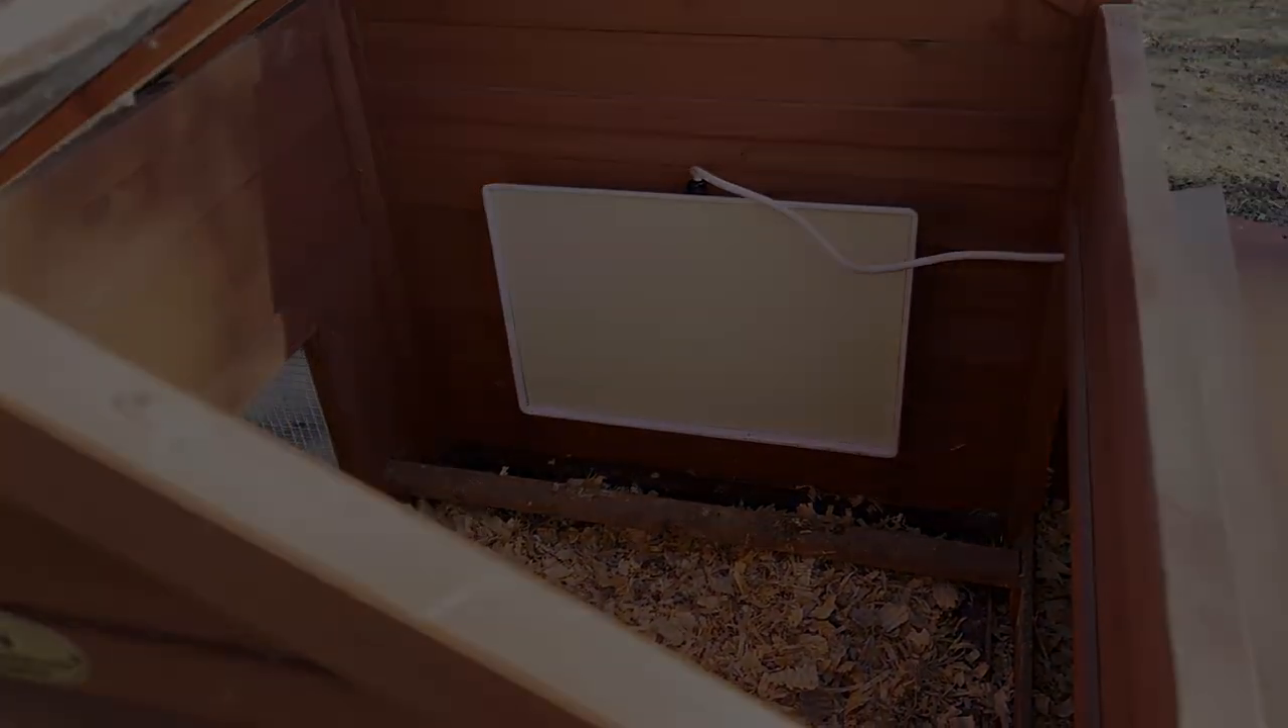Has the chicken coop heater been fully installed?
Yes.